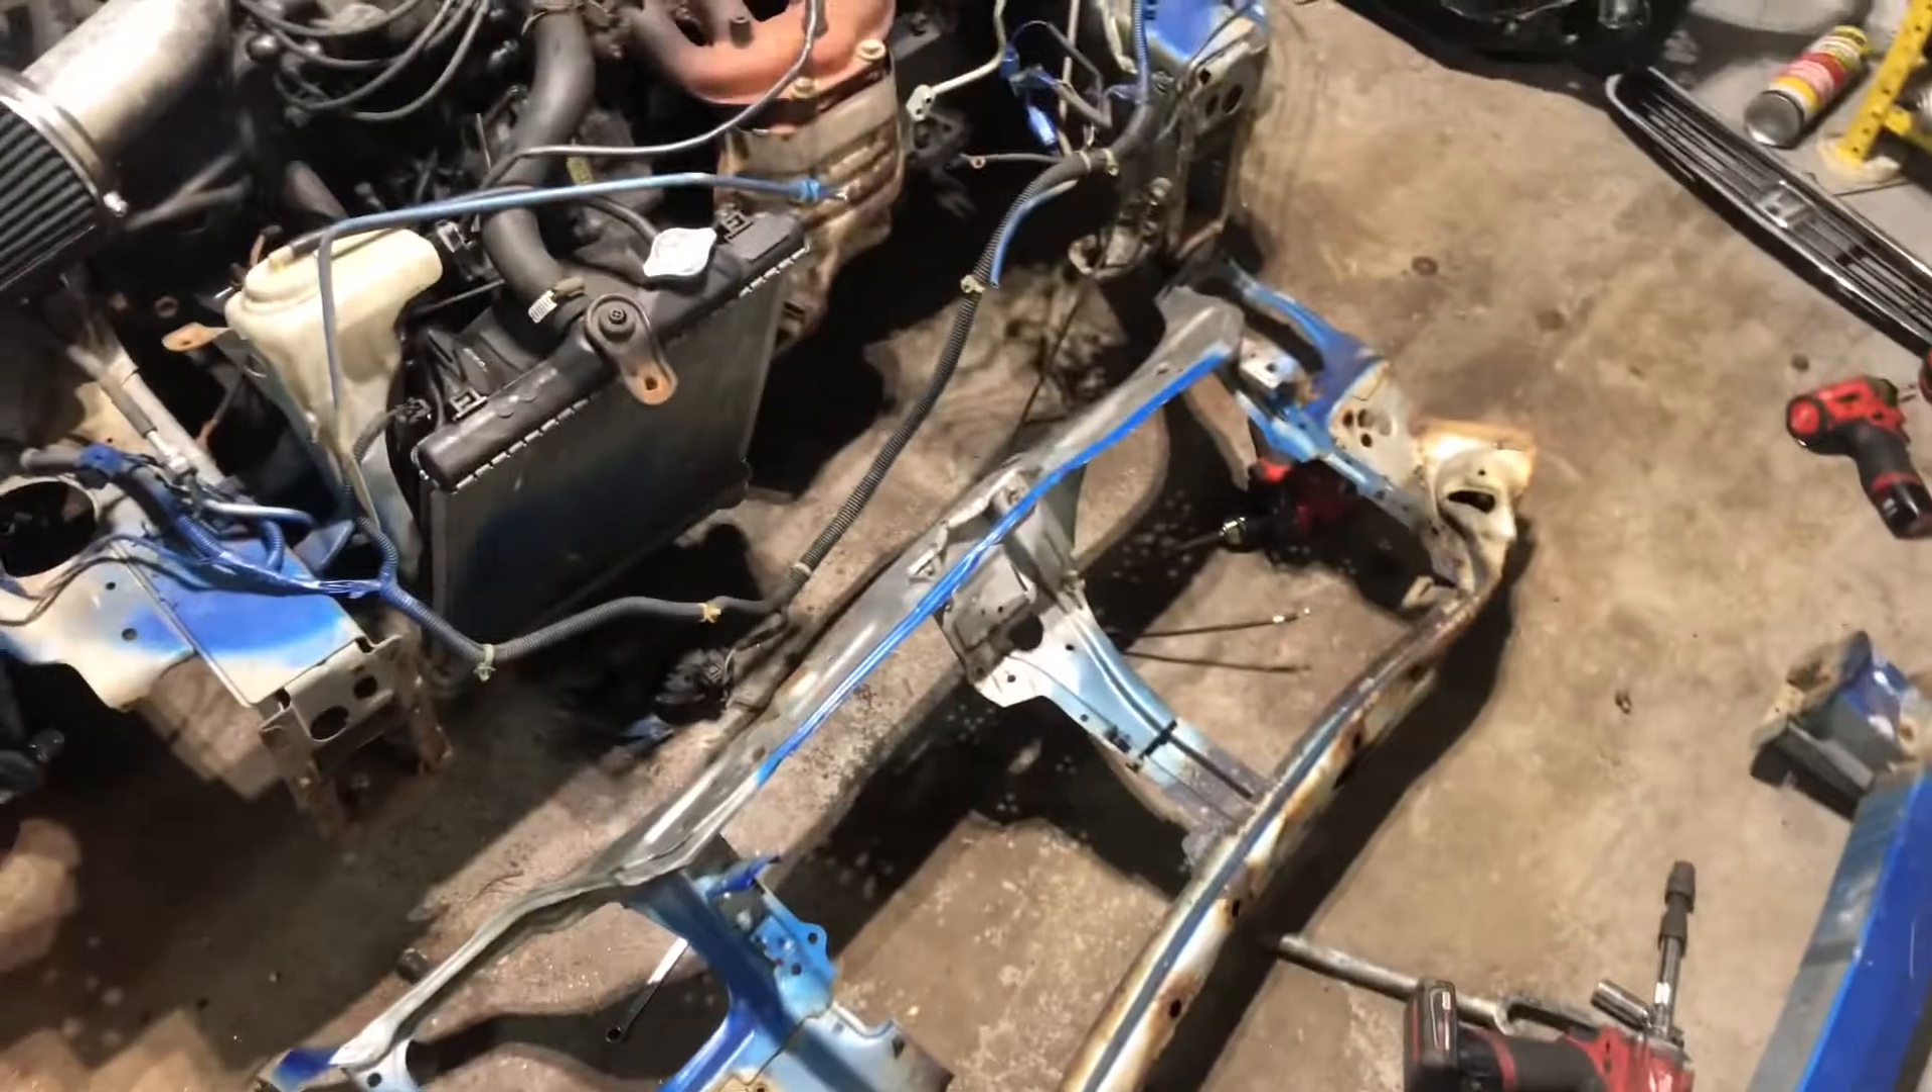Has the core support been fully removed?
Yes.